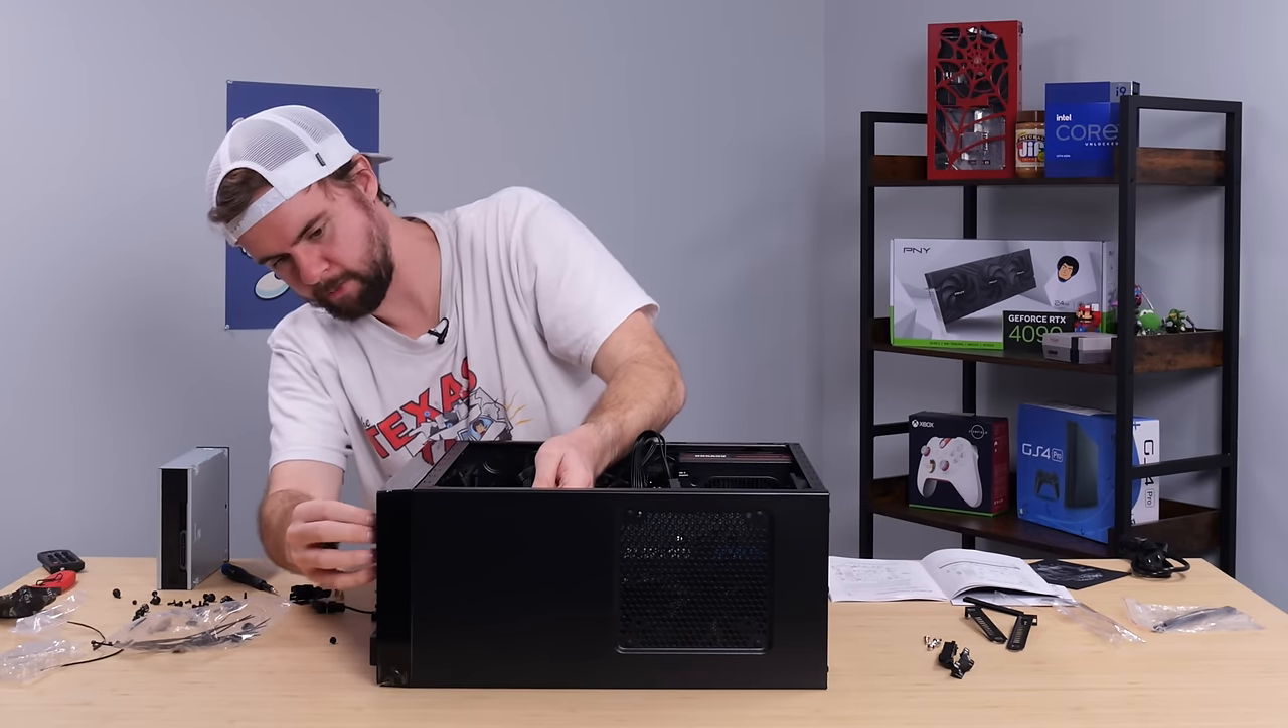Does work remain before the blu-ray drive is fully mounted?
Yes.